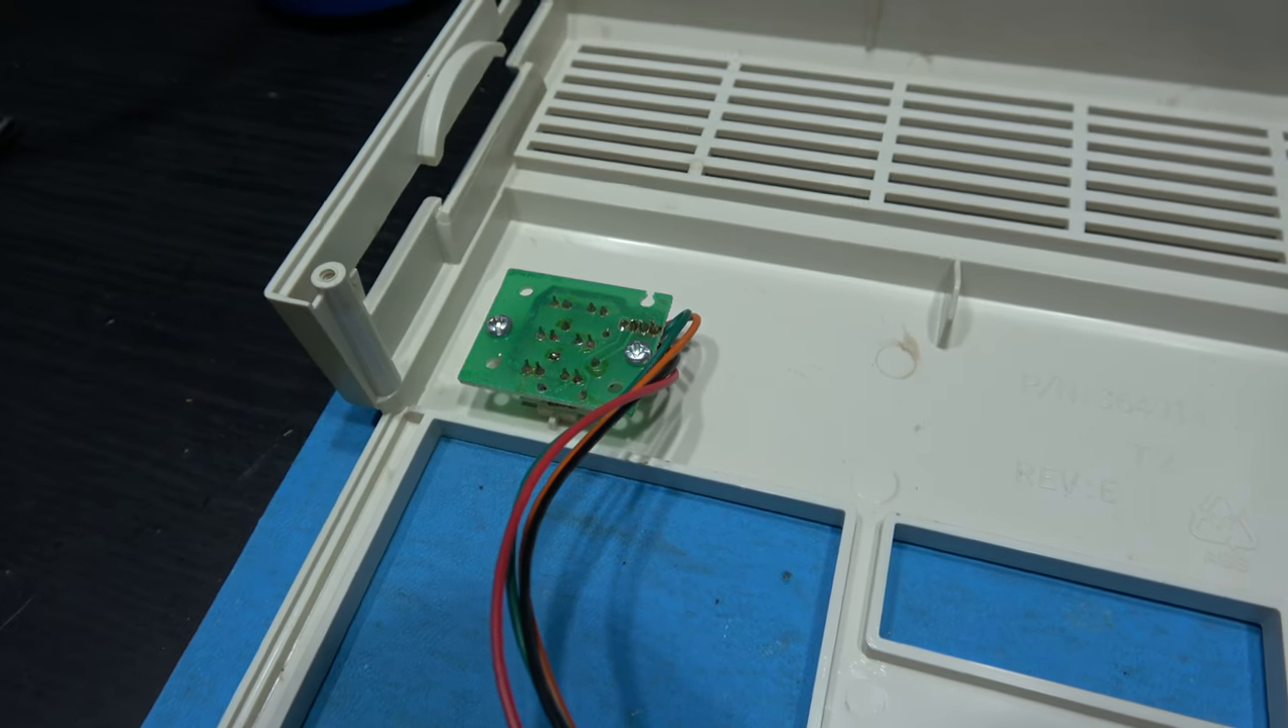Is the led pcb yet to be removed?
Yes.